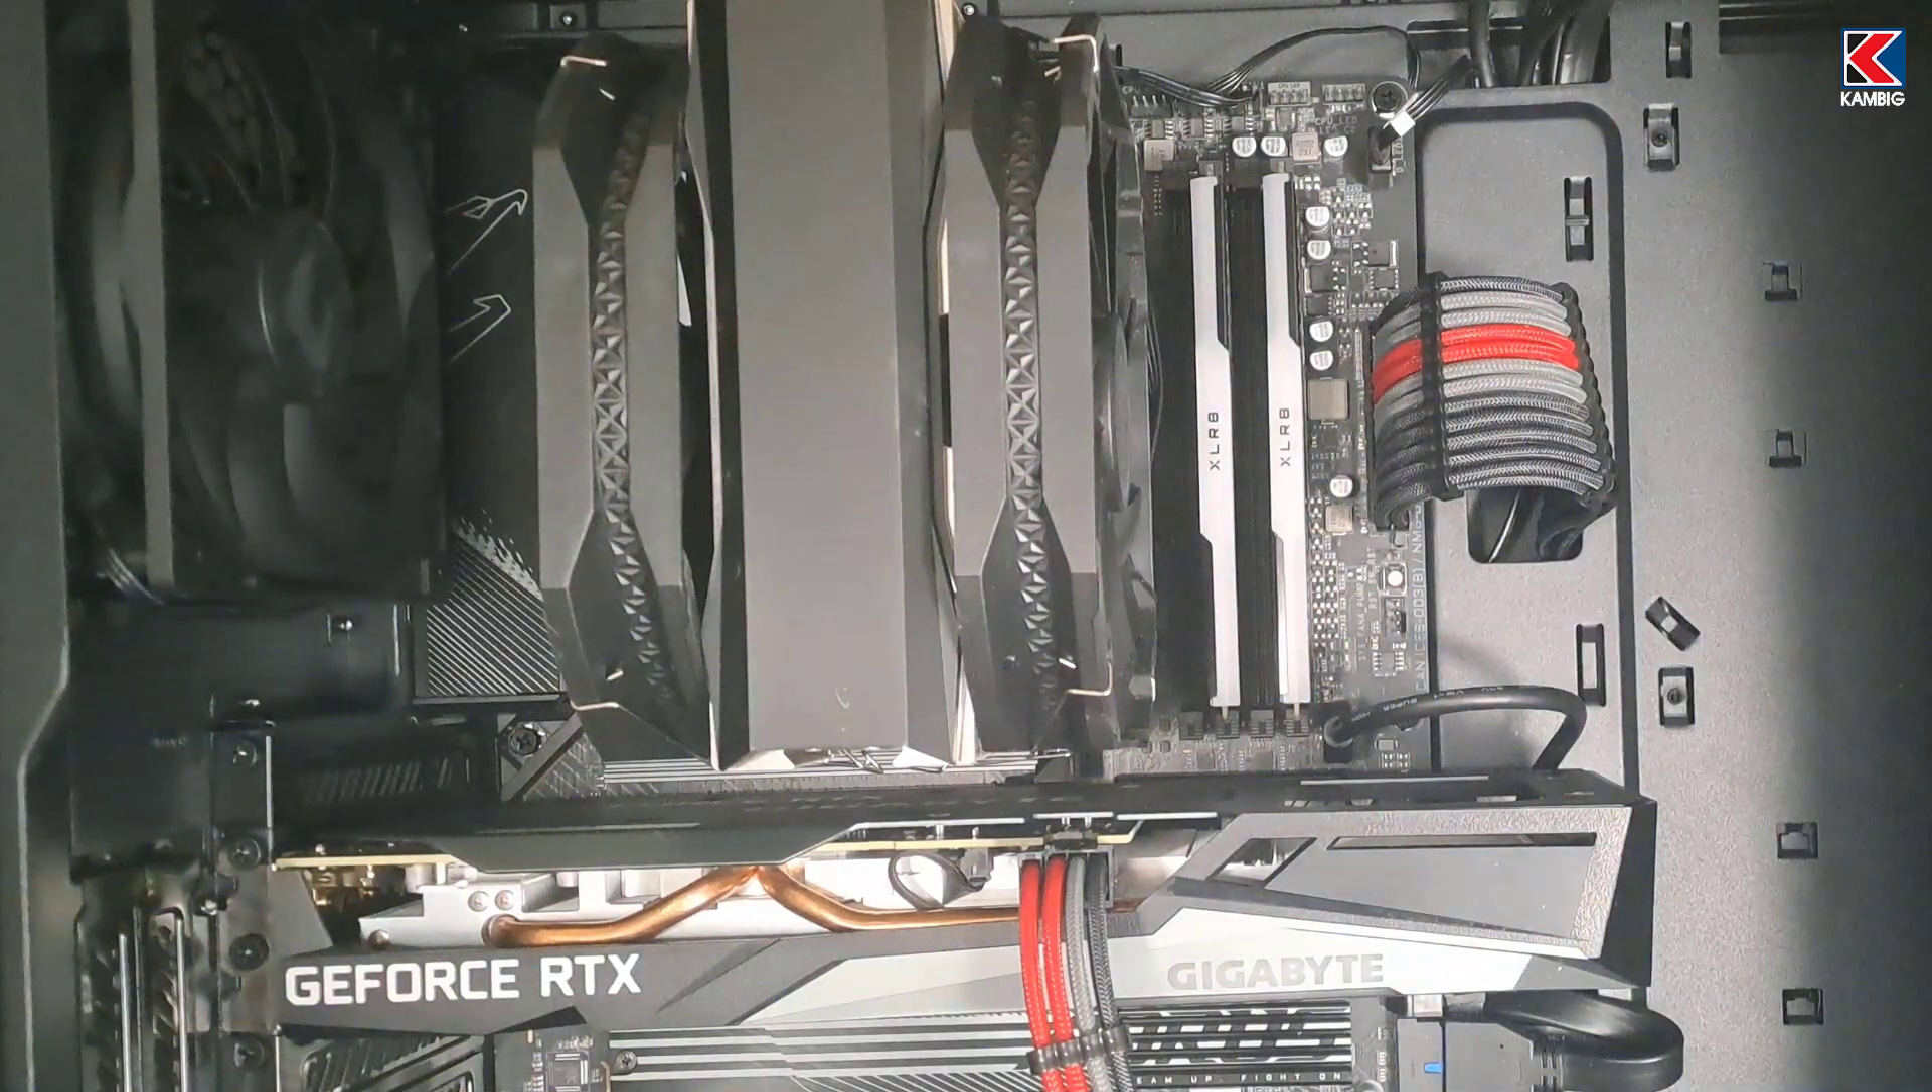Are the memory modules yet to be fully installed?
No.